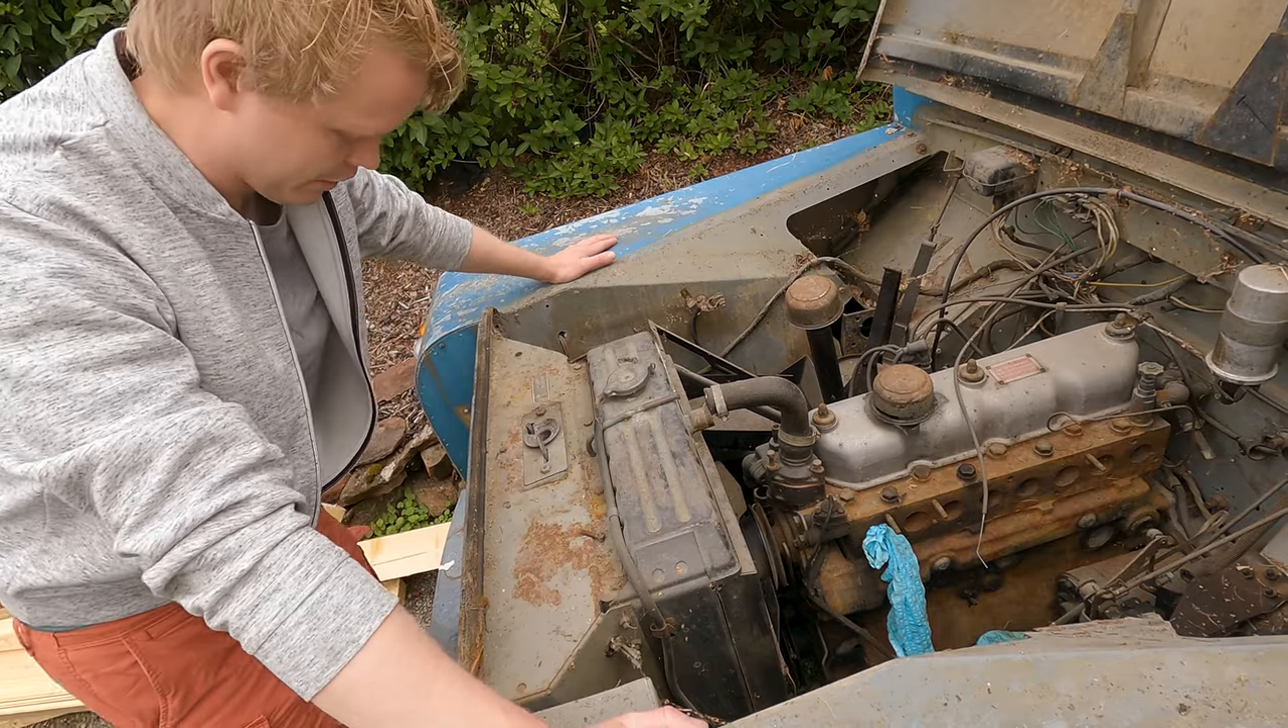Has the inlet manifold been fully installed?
No.